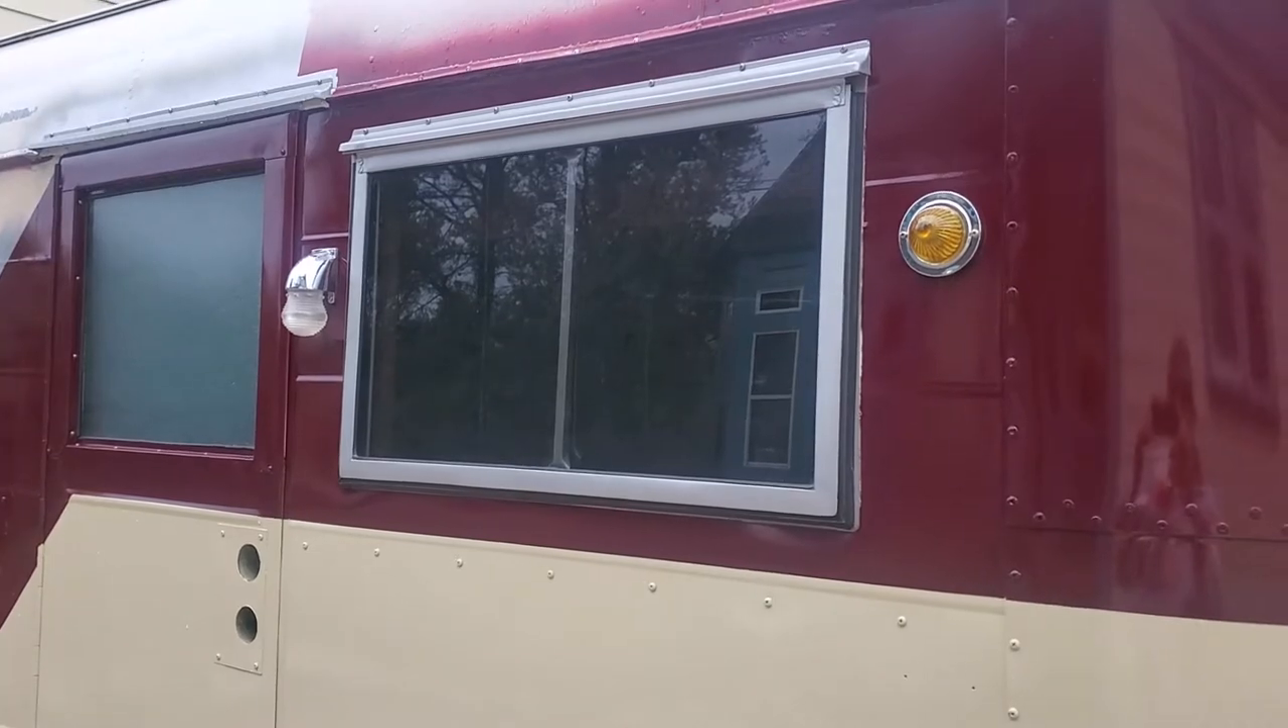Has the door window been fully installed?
Yes.